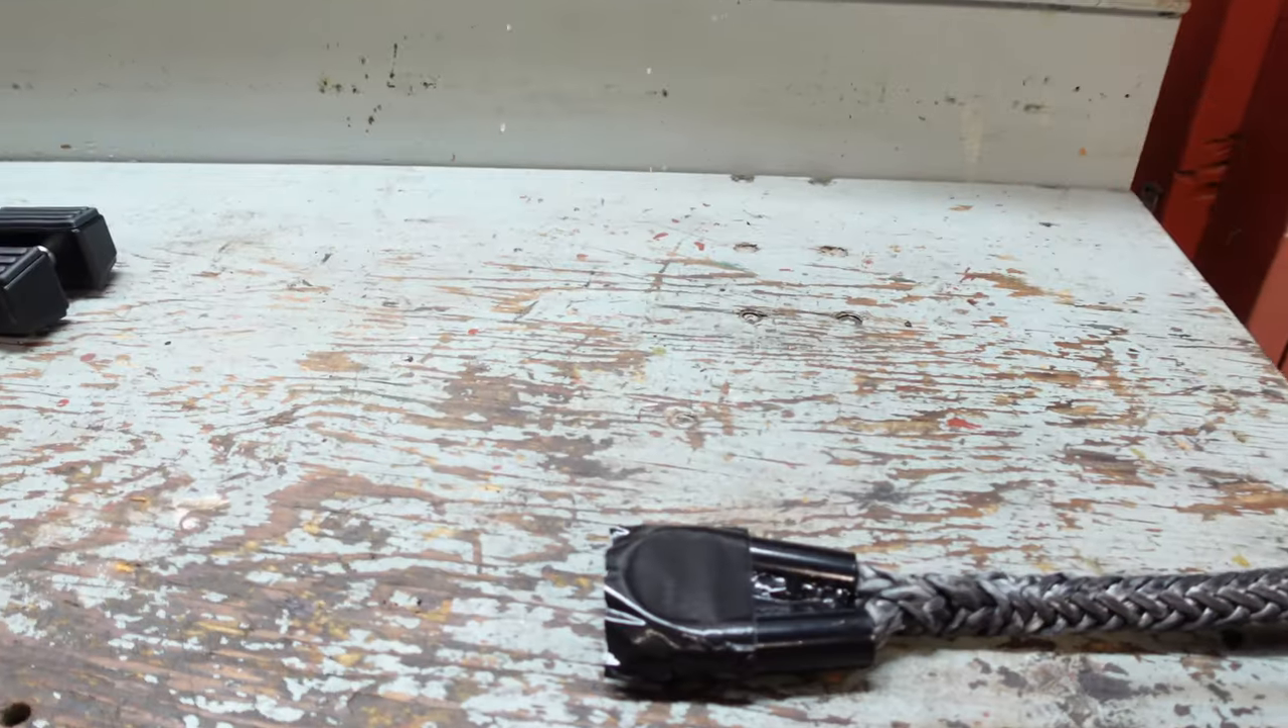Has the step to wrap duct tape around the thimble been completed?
Yes.